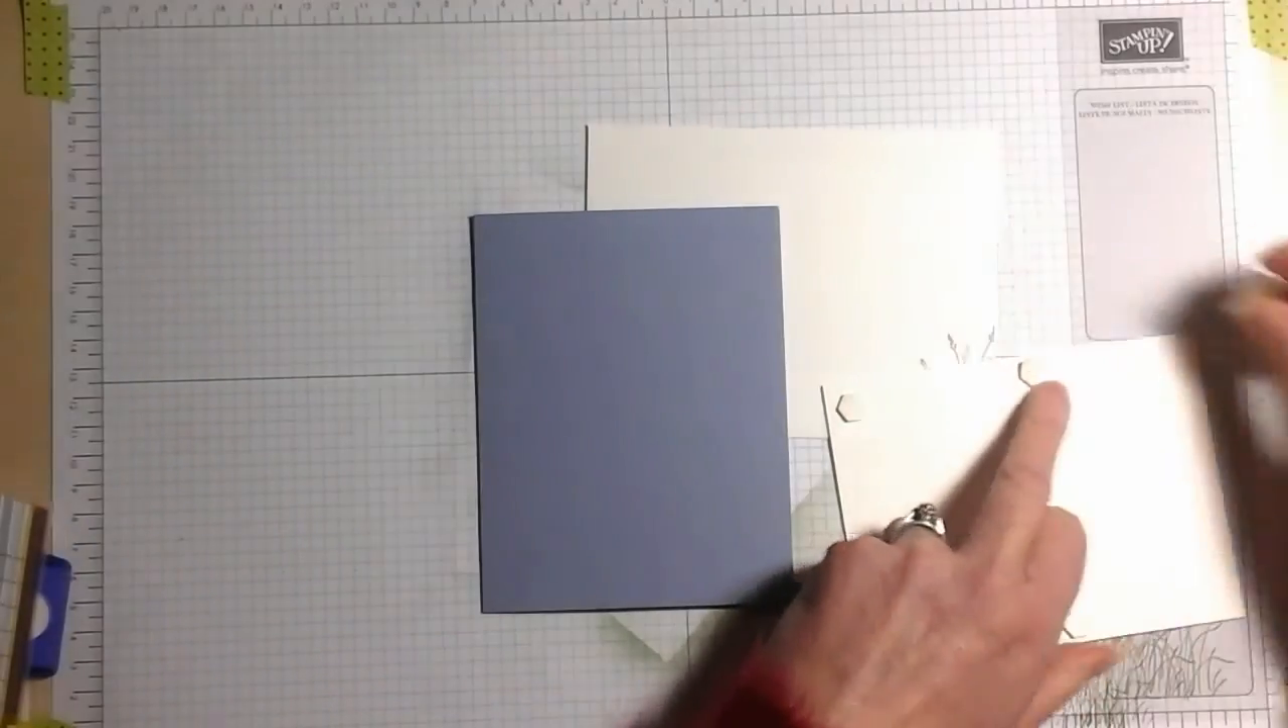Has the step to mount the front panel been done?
No.